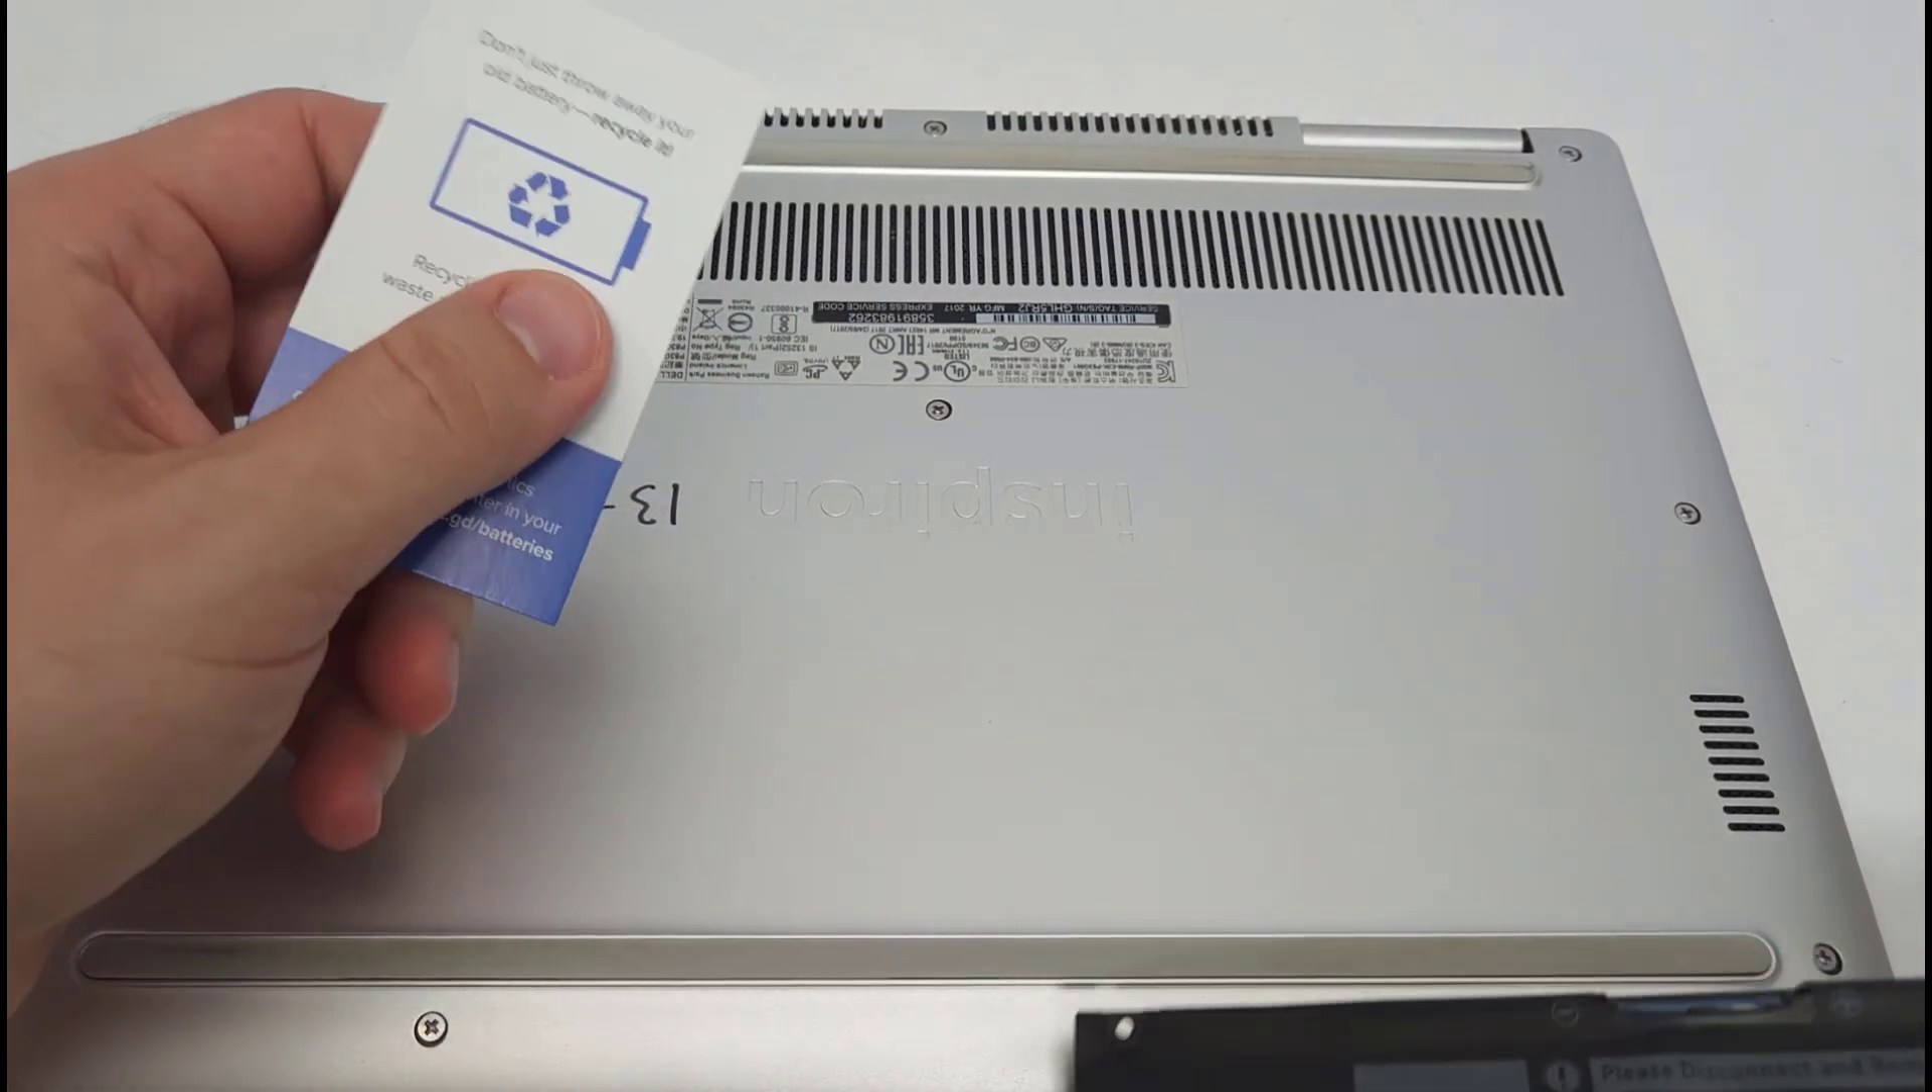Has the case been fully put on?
Yes.